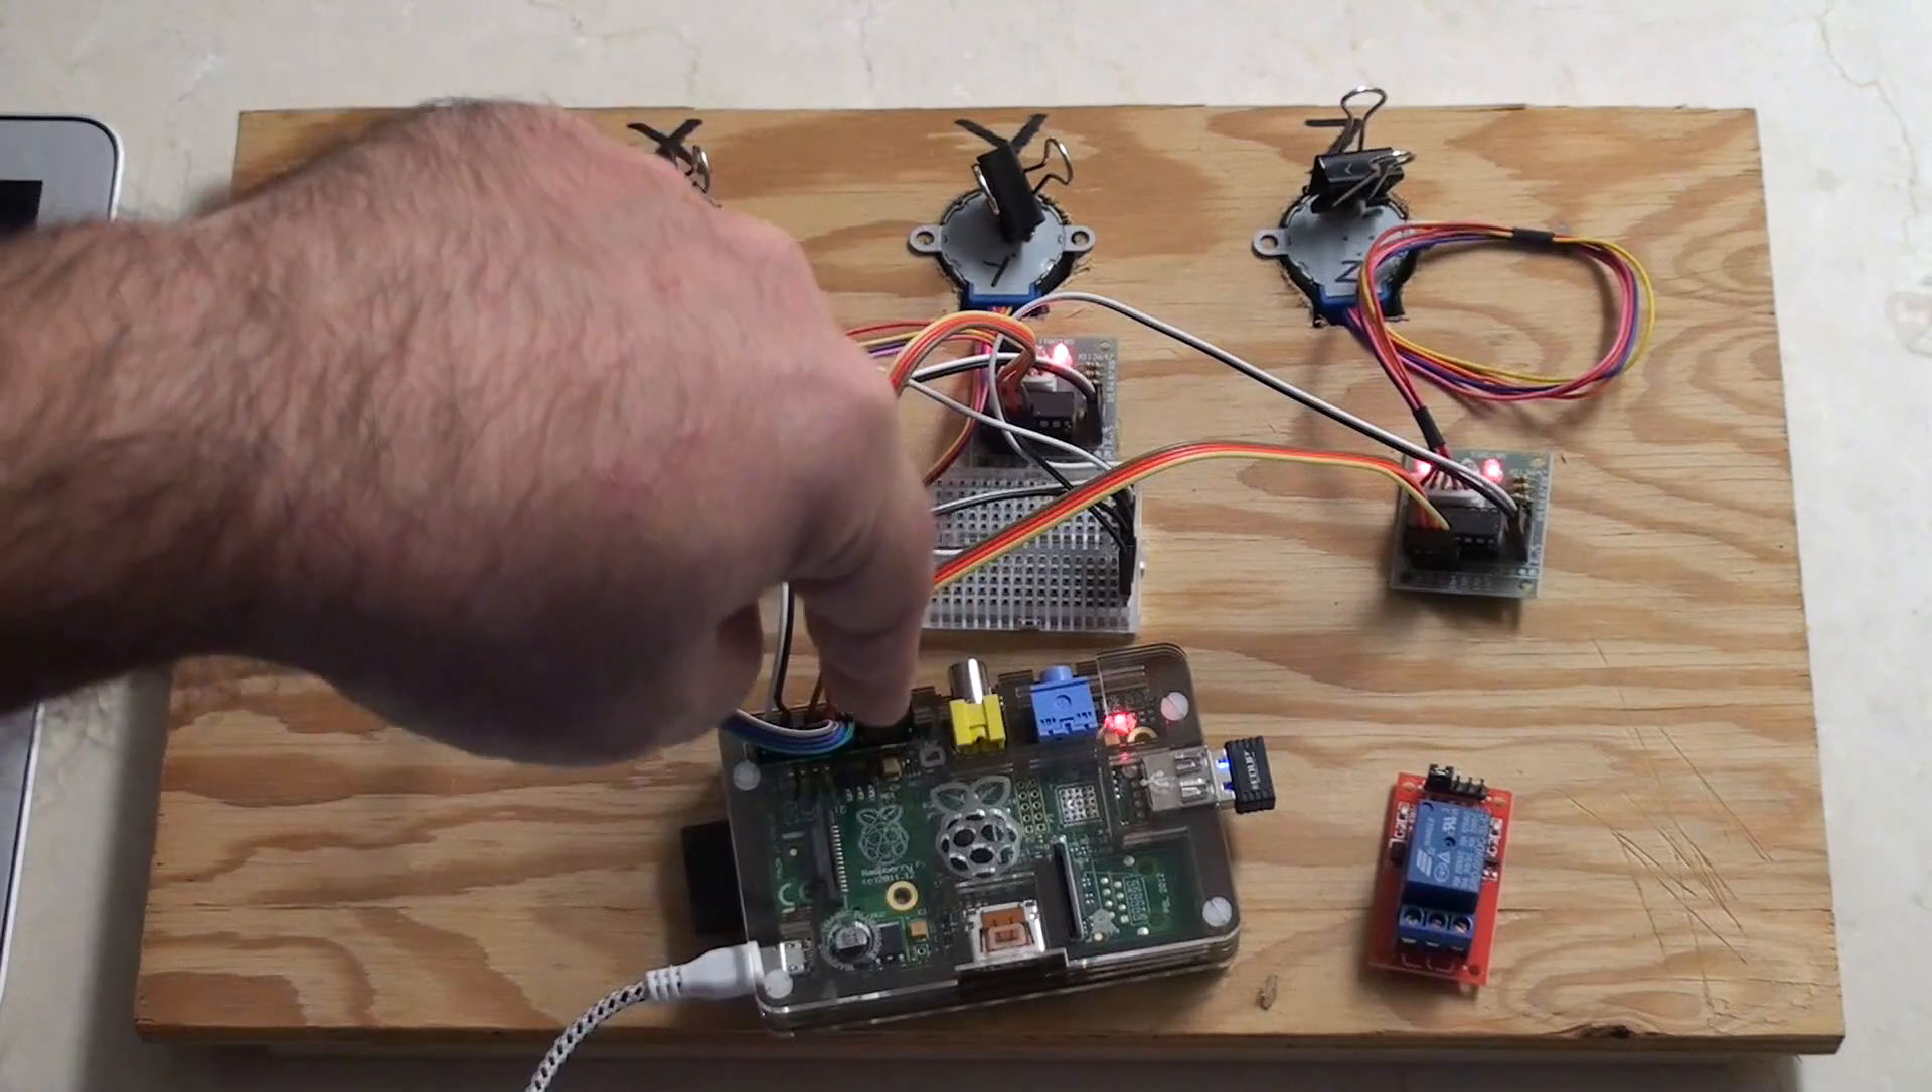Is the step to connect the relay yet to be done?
Yes.